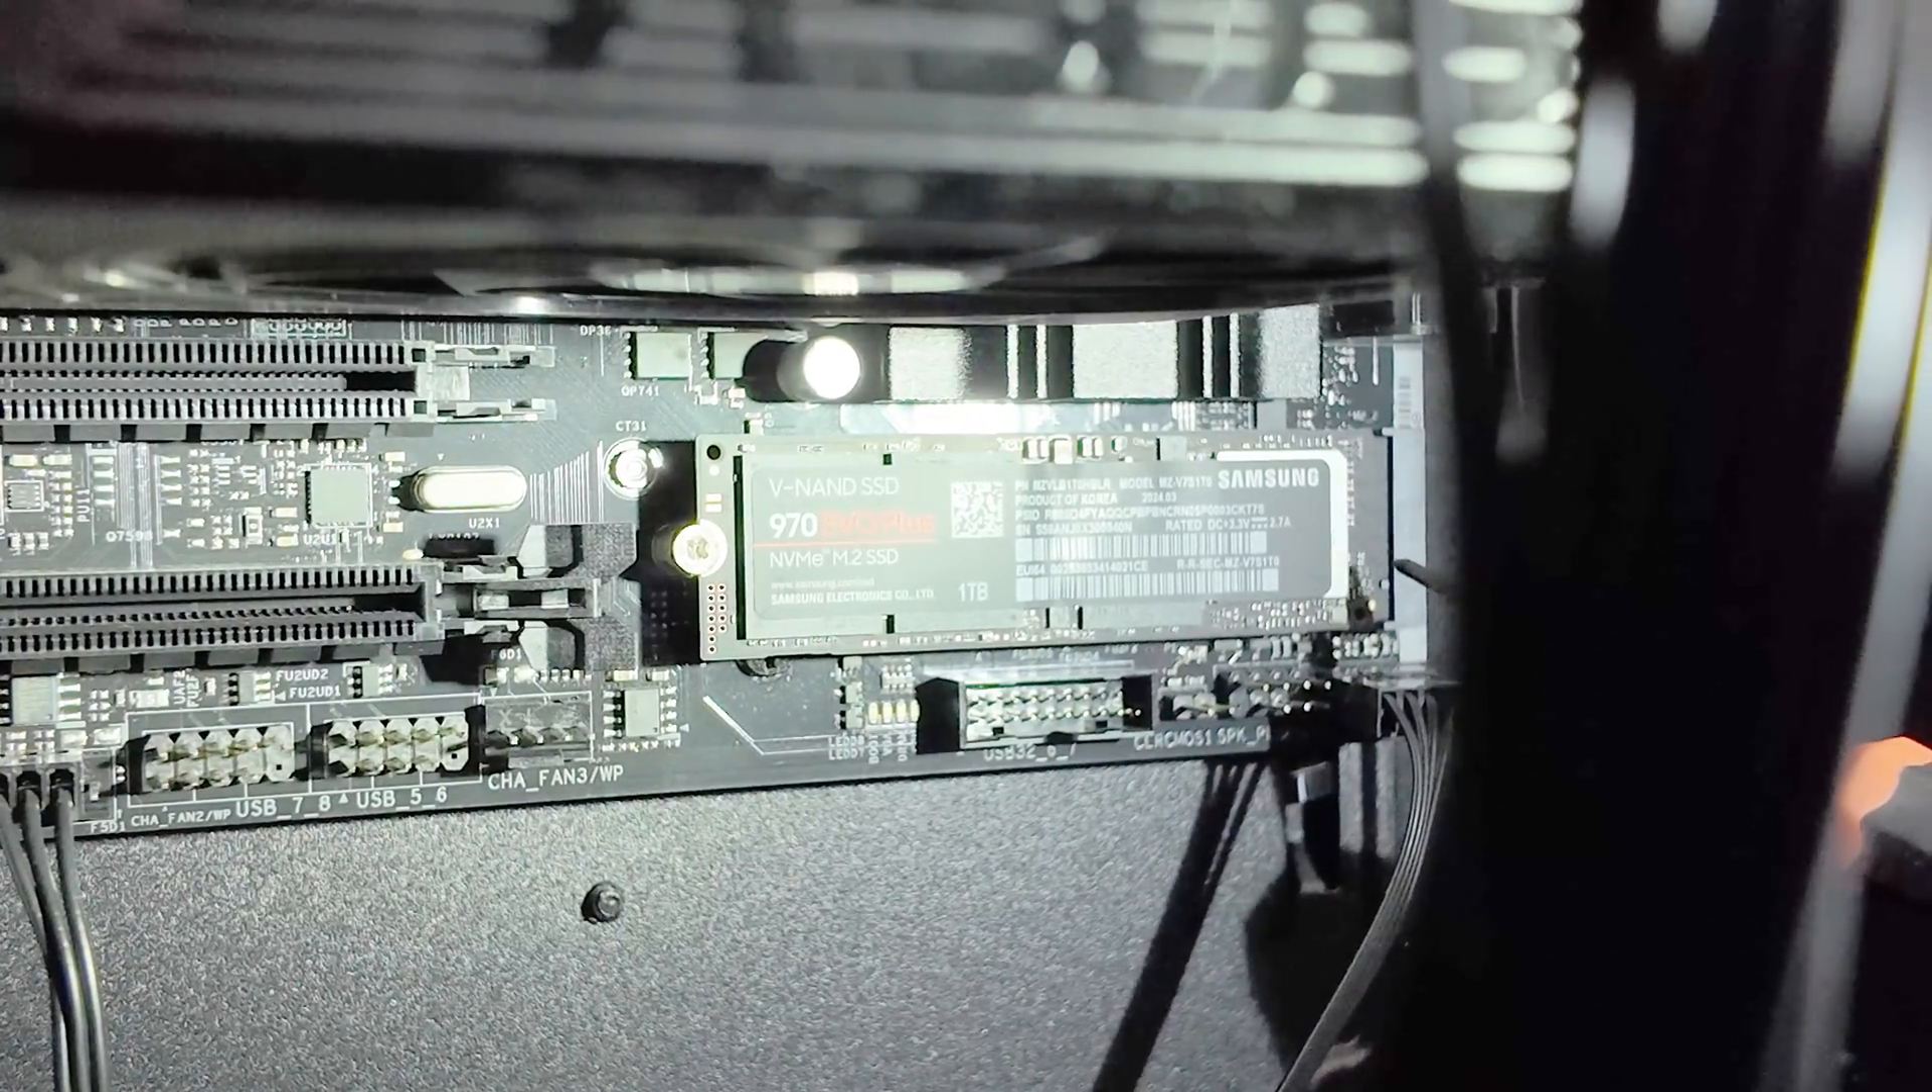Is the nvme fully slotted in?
Yes.